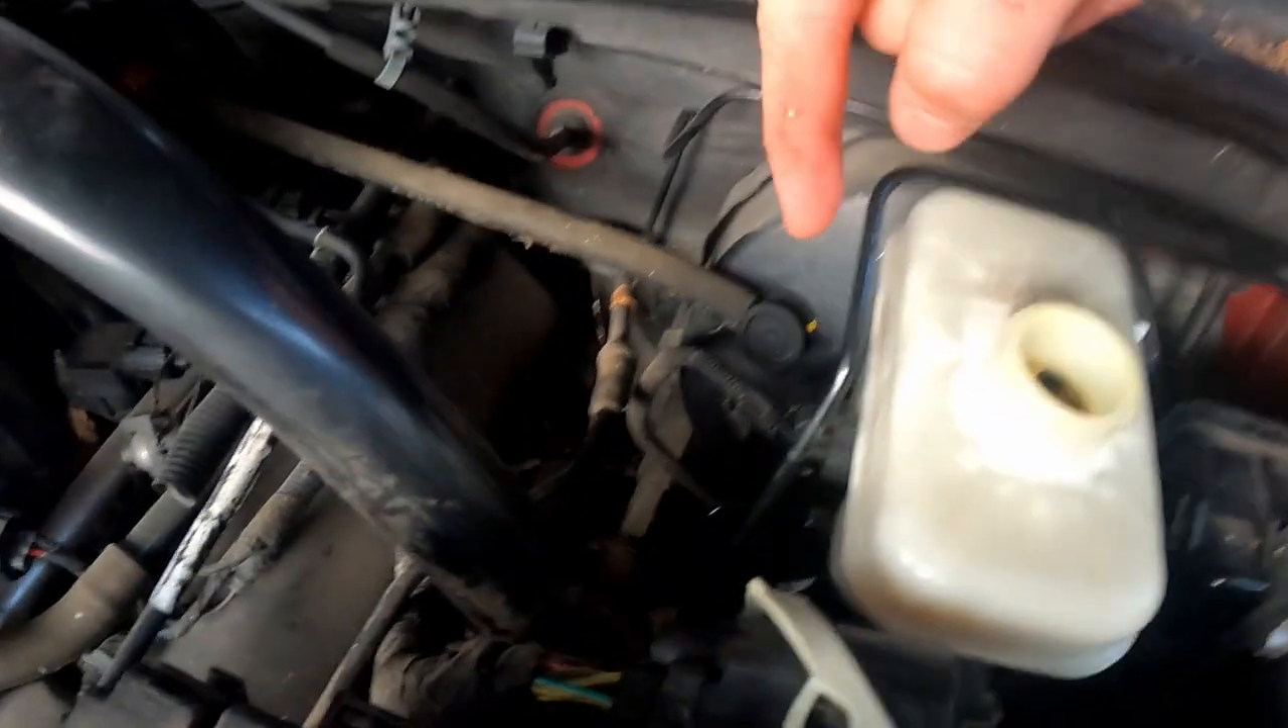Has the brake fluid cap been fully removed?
Yes.